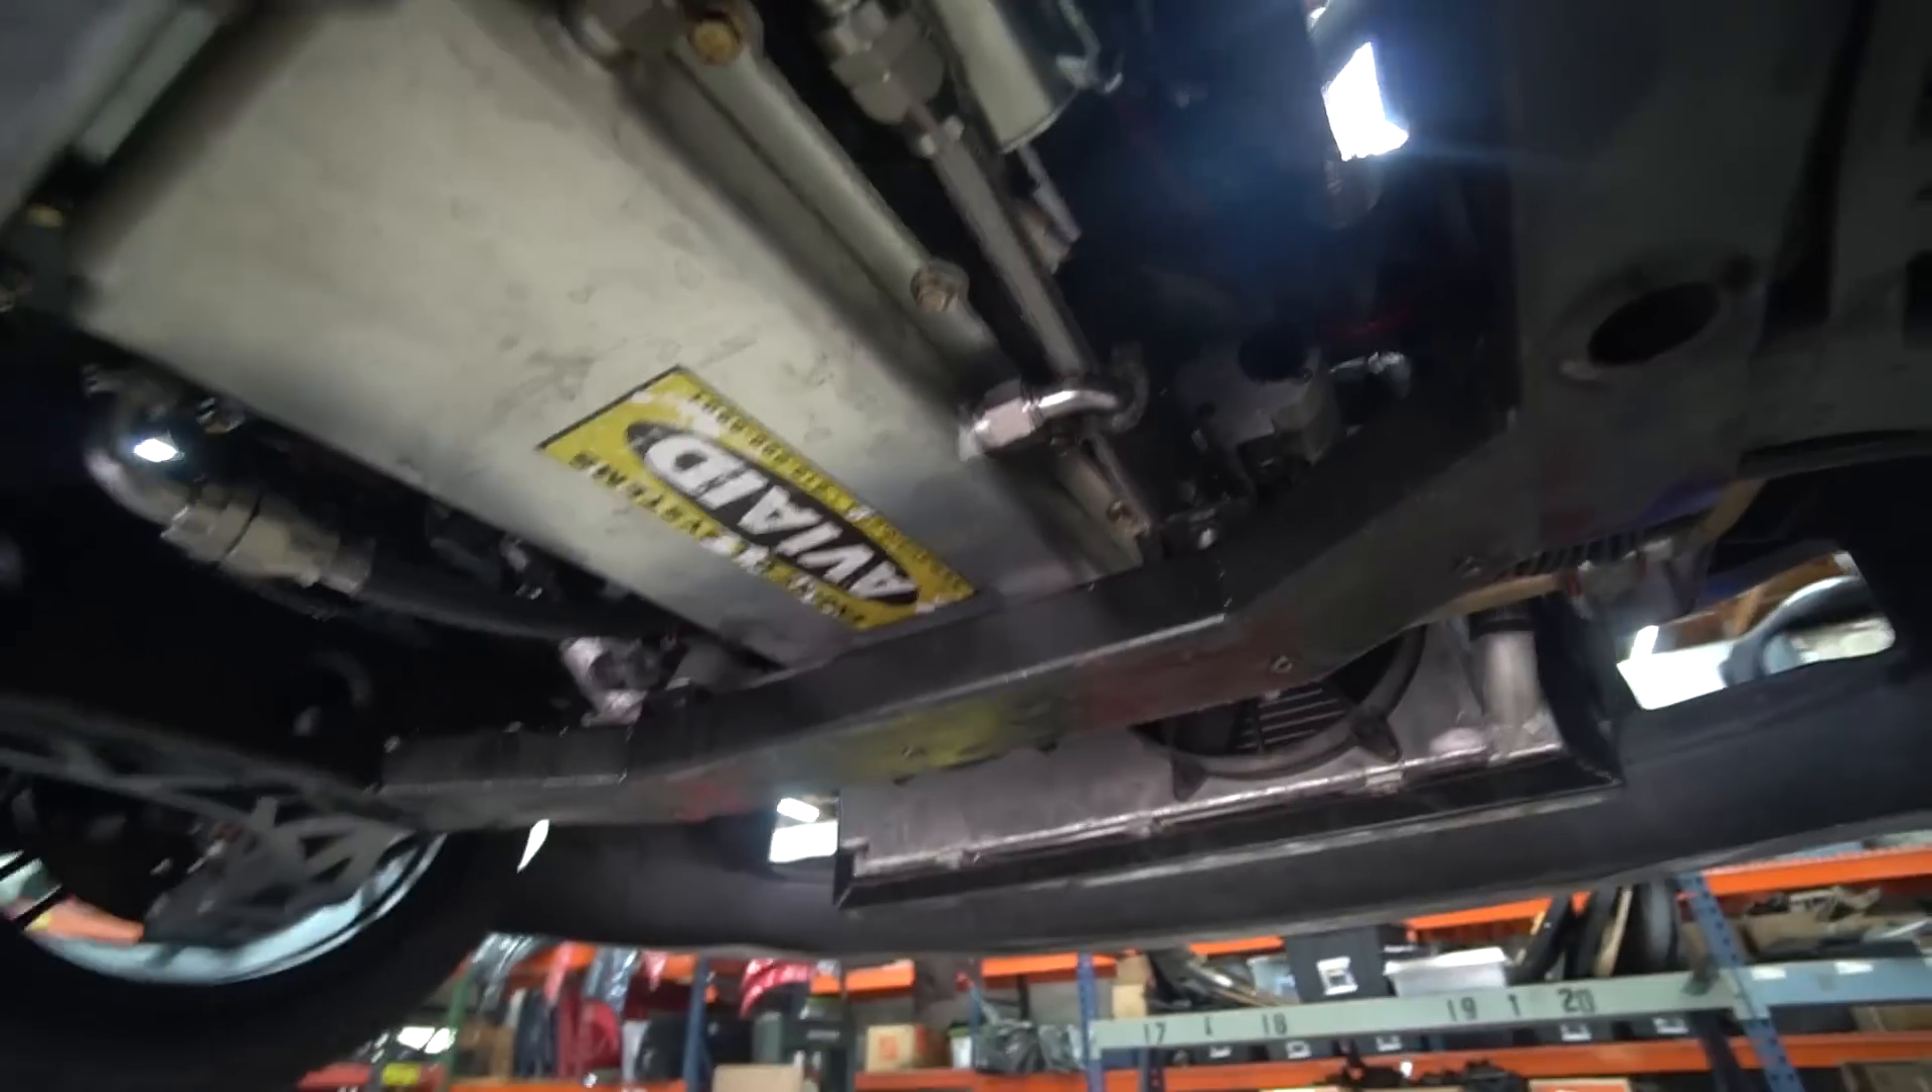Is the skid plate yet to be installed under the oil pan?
Yes.